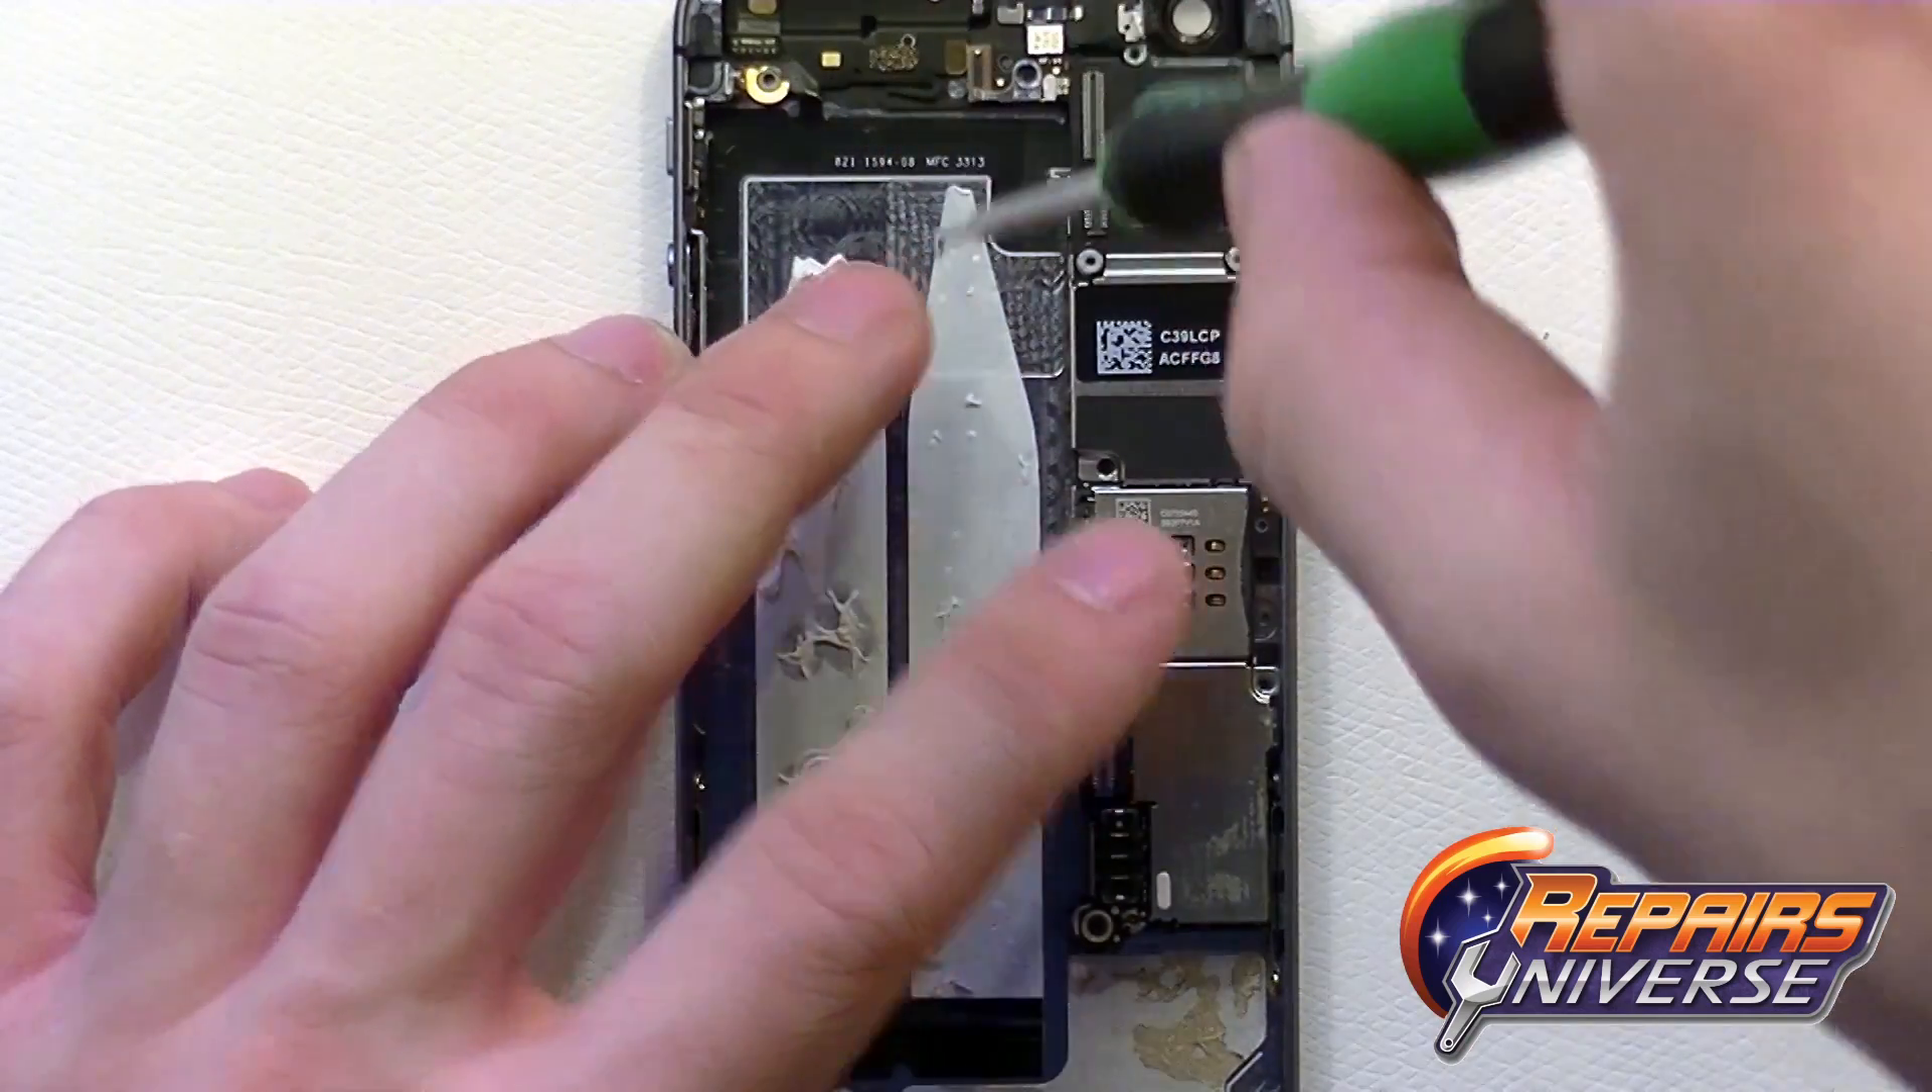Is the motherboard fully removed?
No.